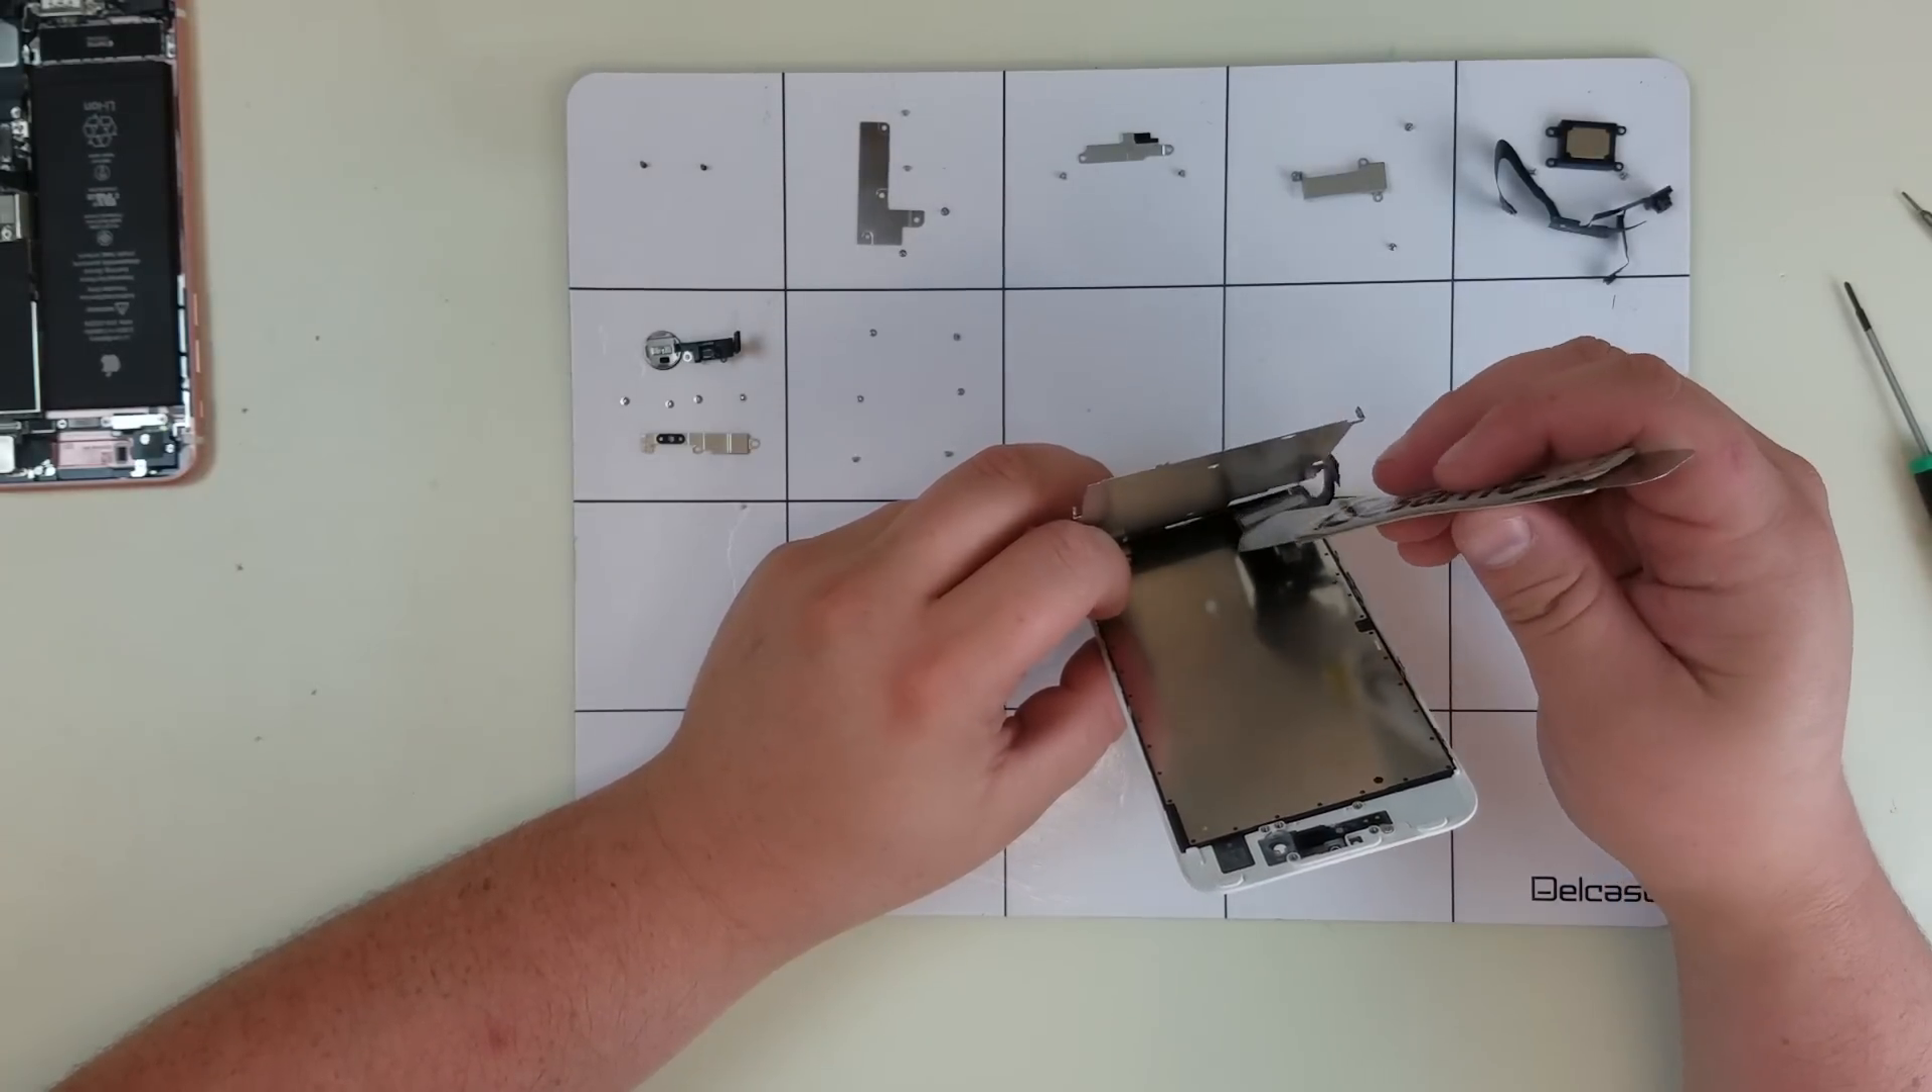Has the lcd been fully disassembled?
No.